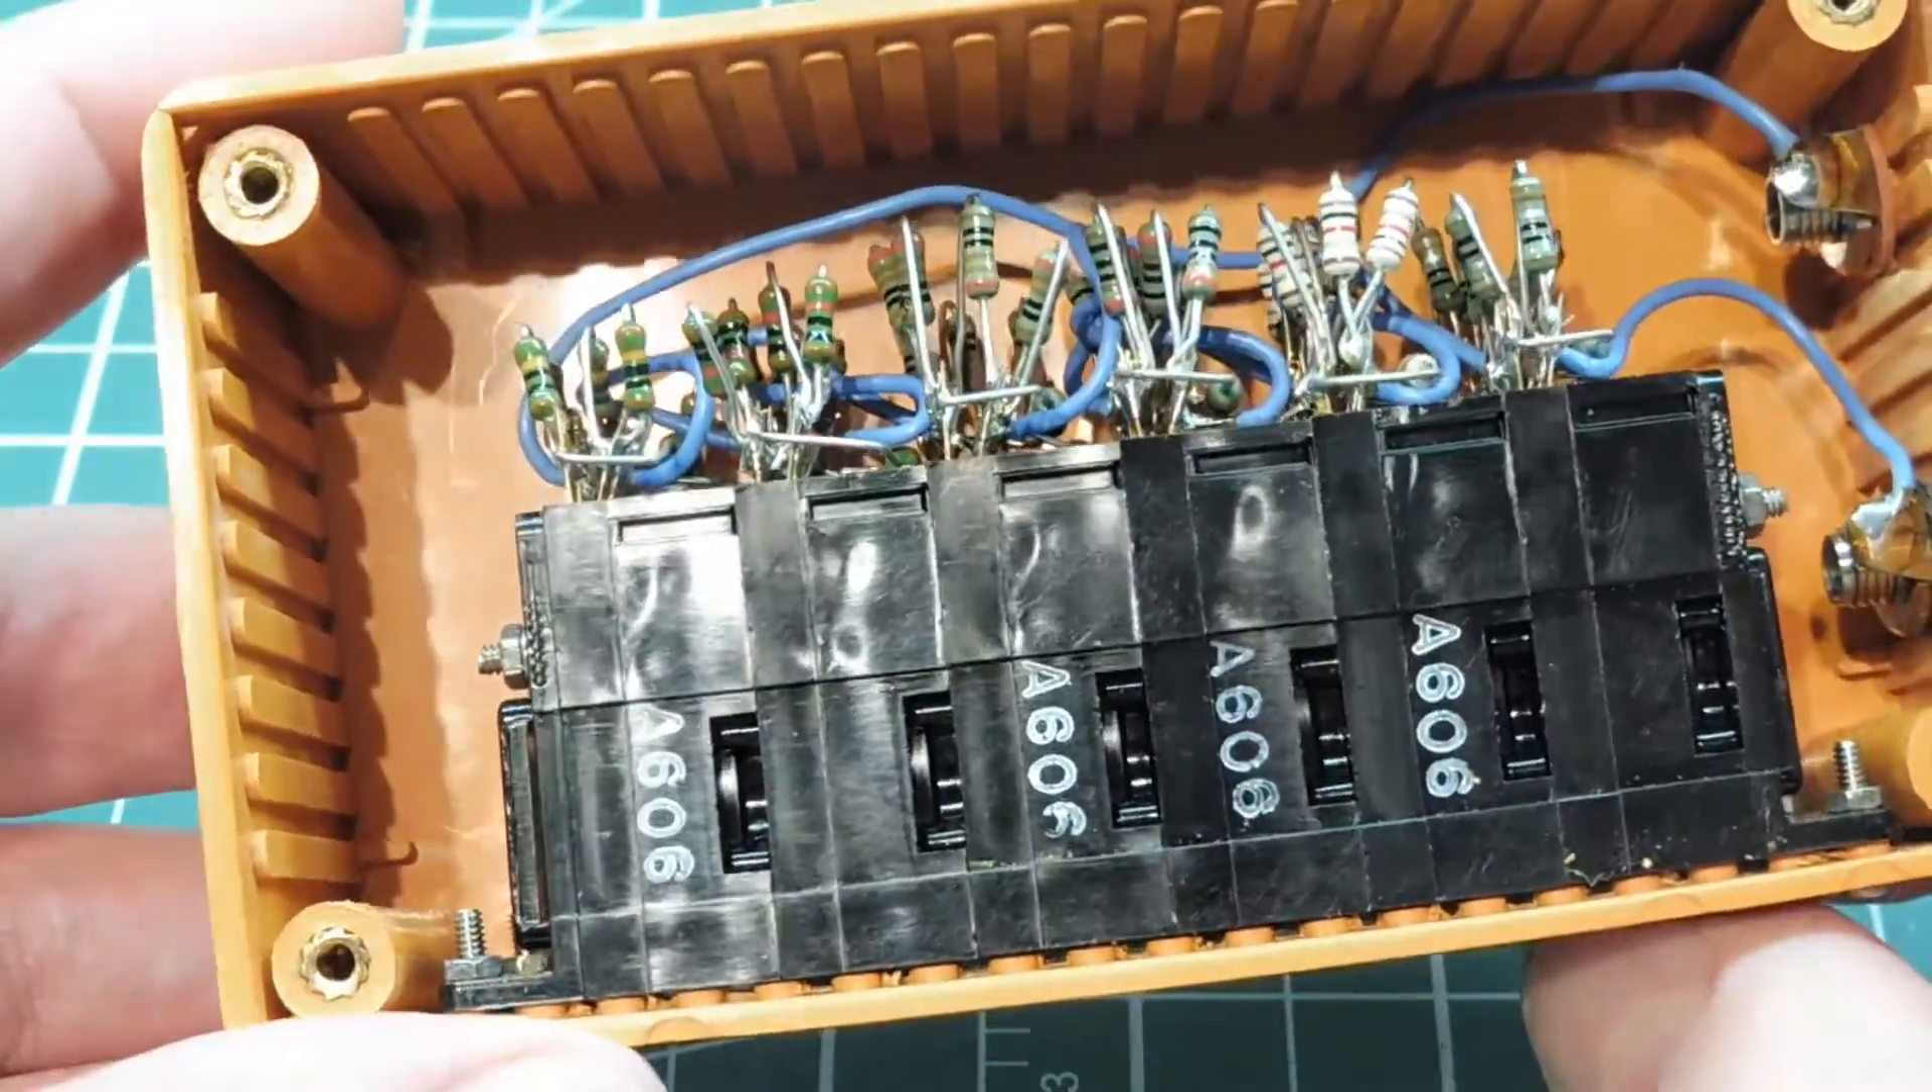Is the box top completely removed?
Yes.